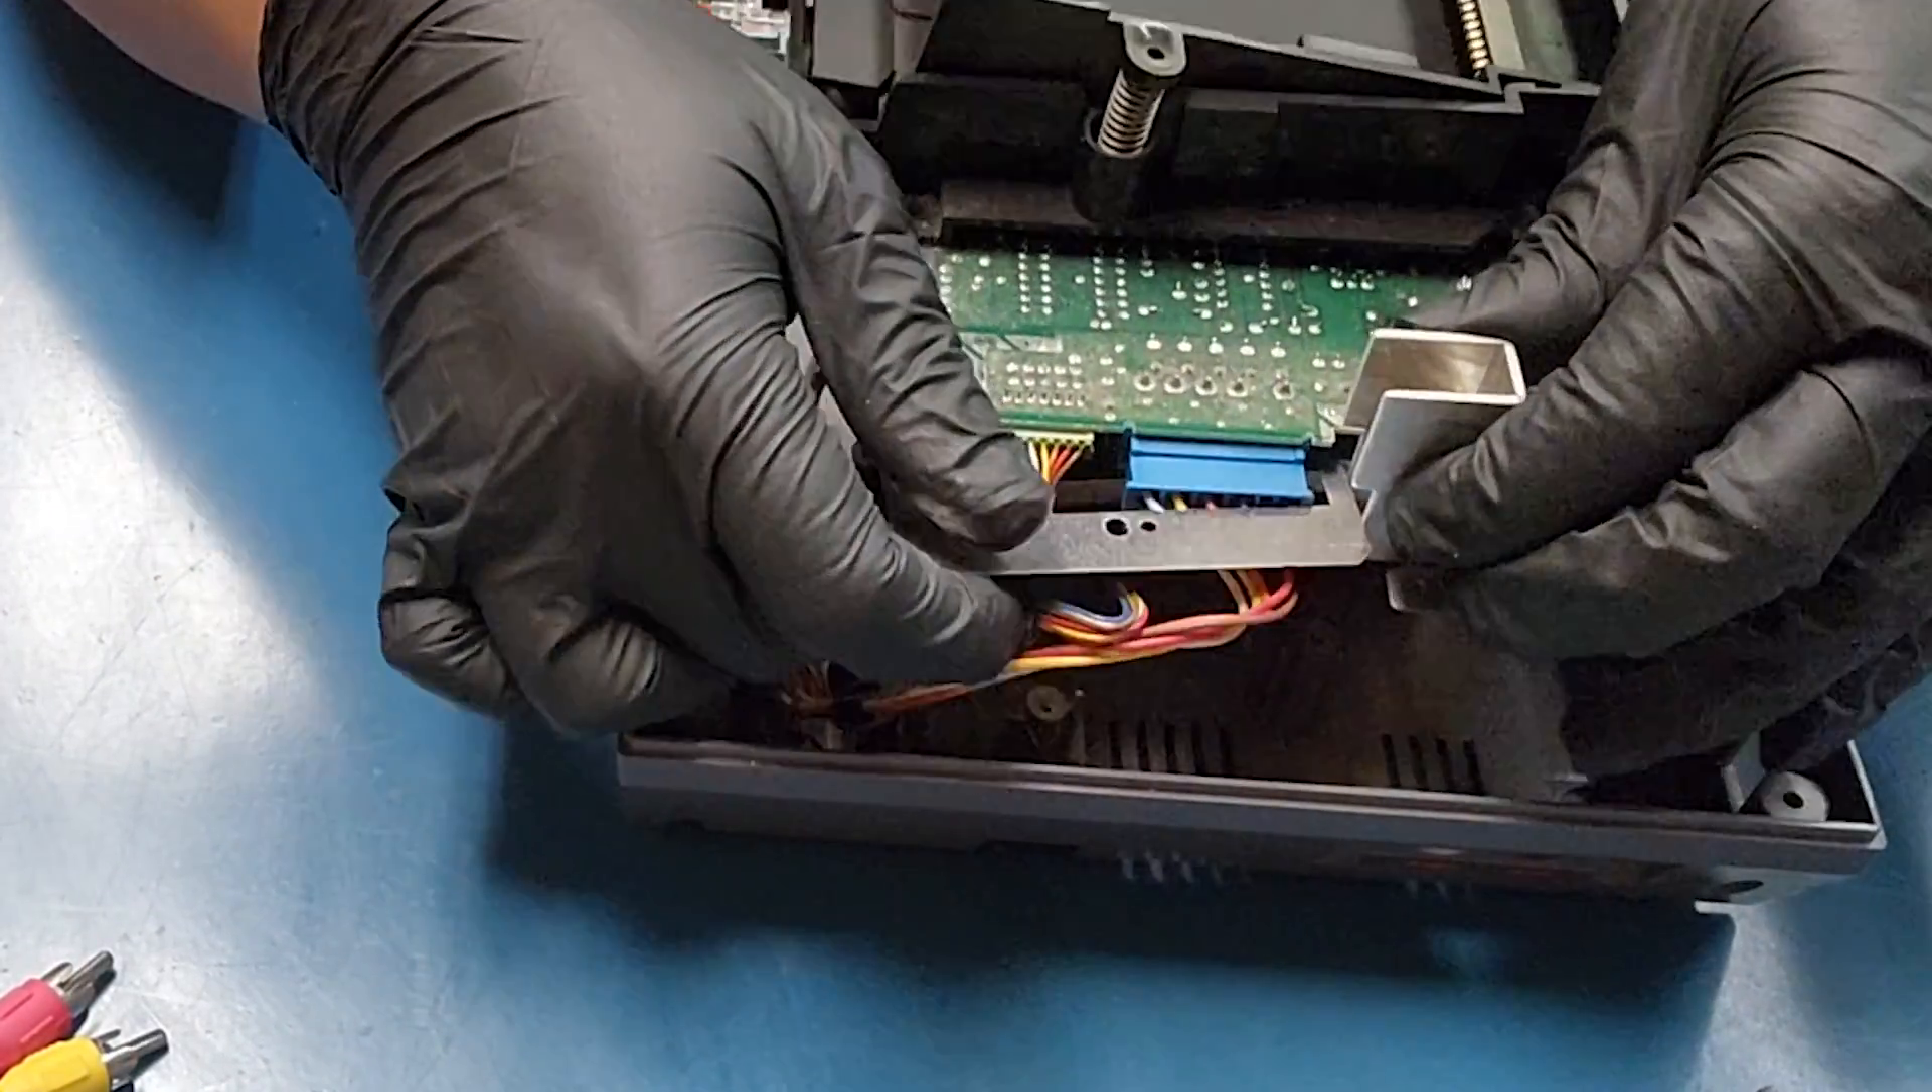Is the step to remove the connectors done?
No.